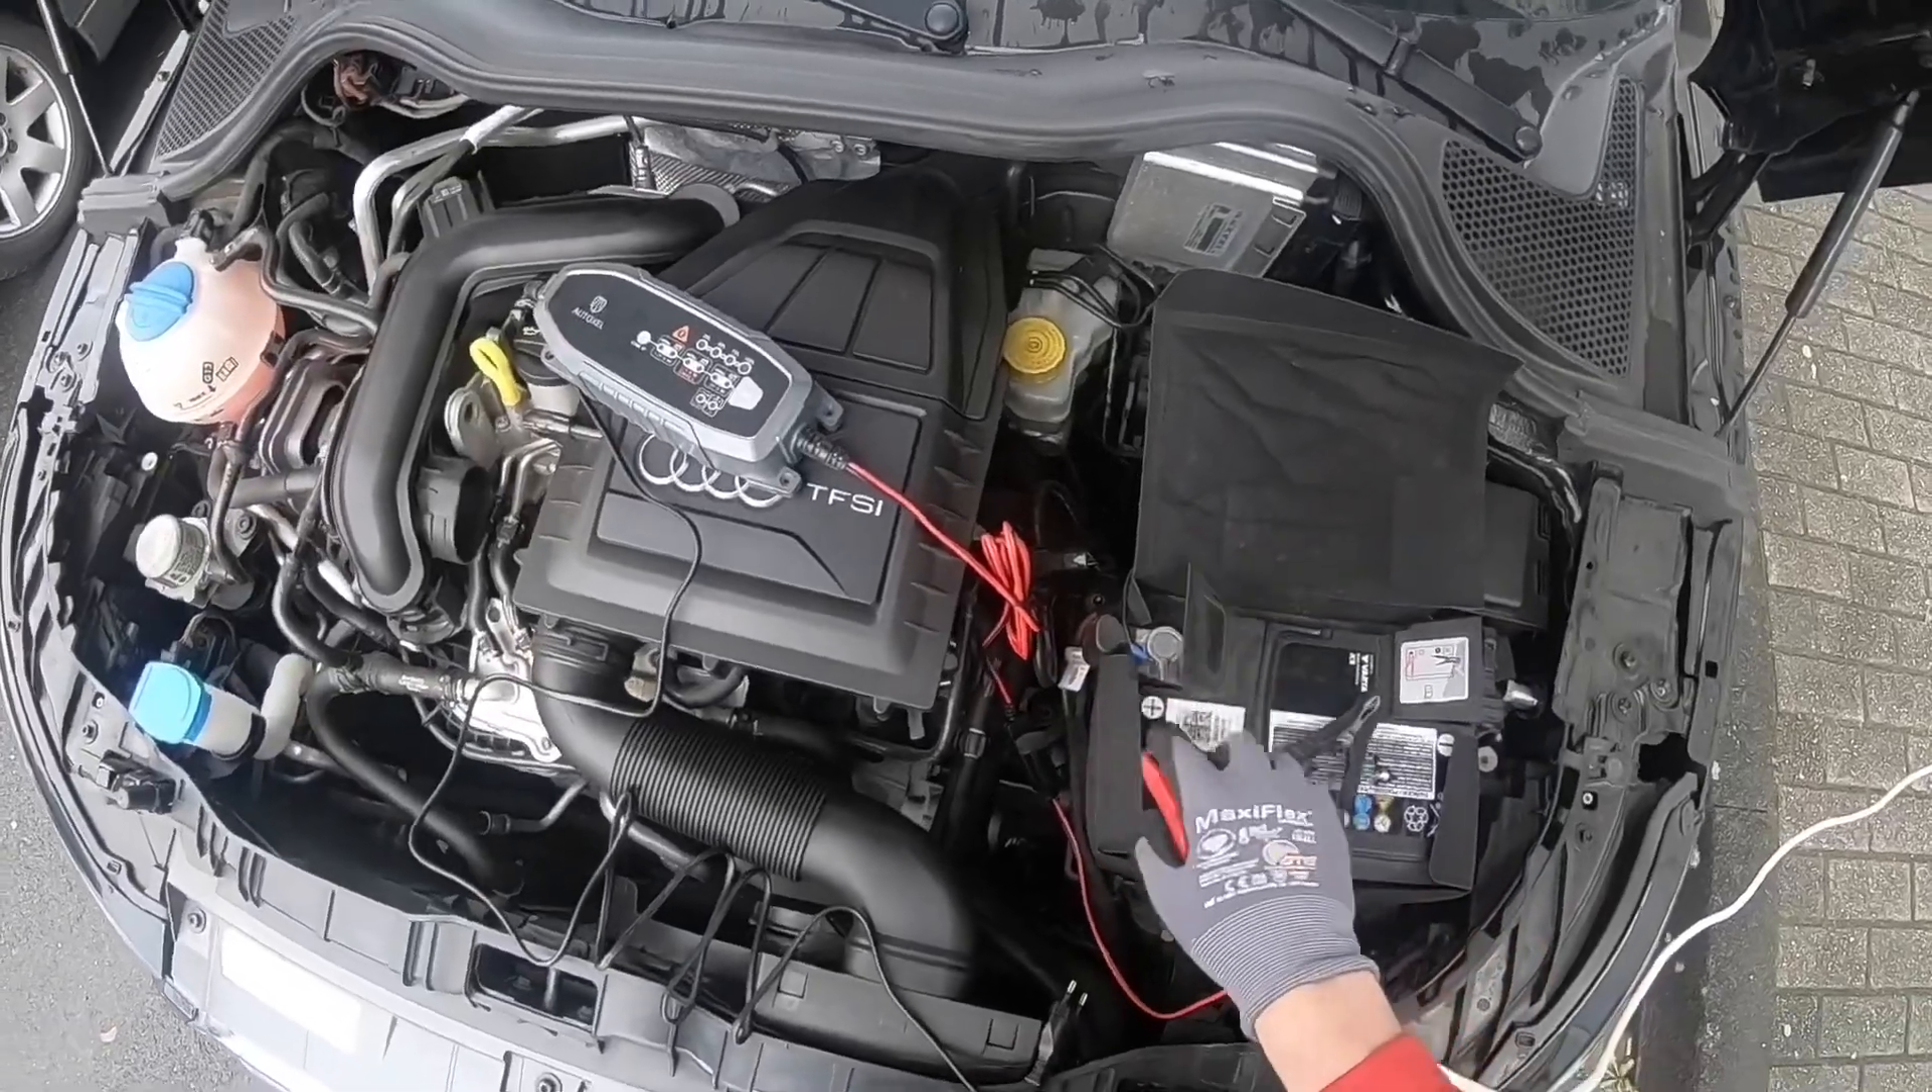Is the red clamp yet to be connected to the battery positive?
Yes.